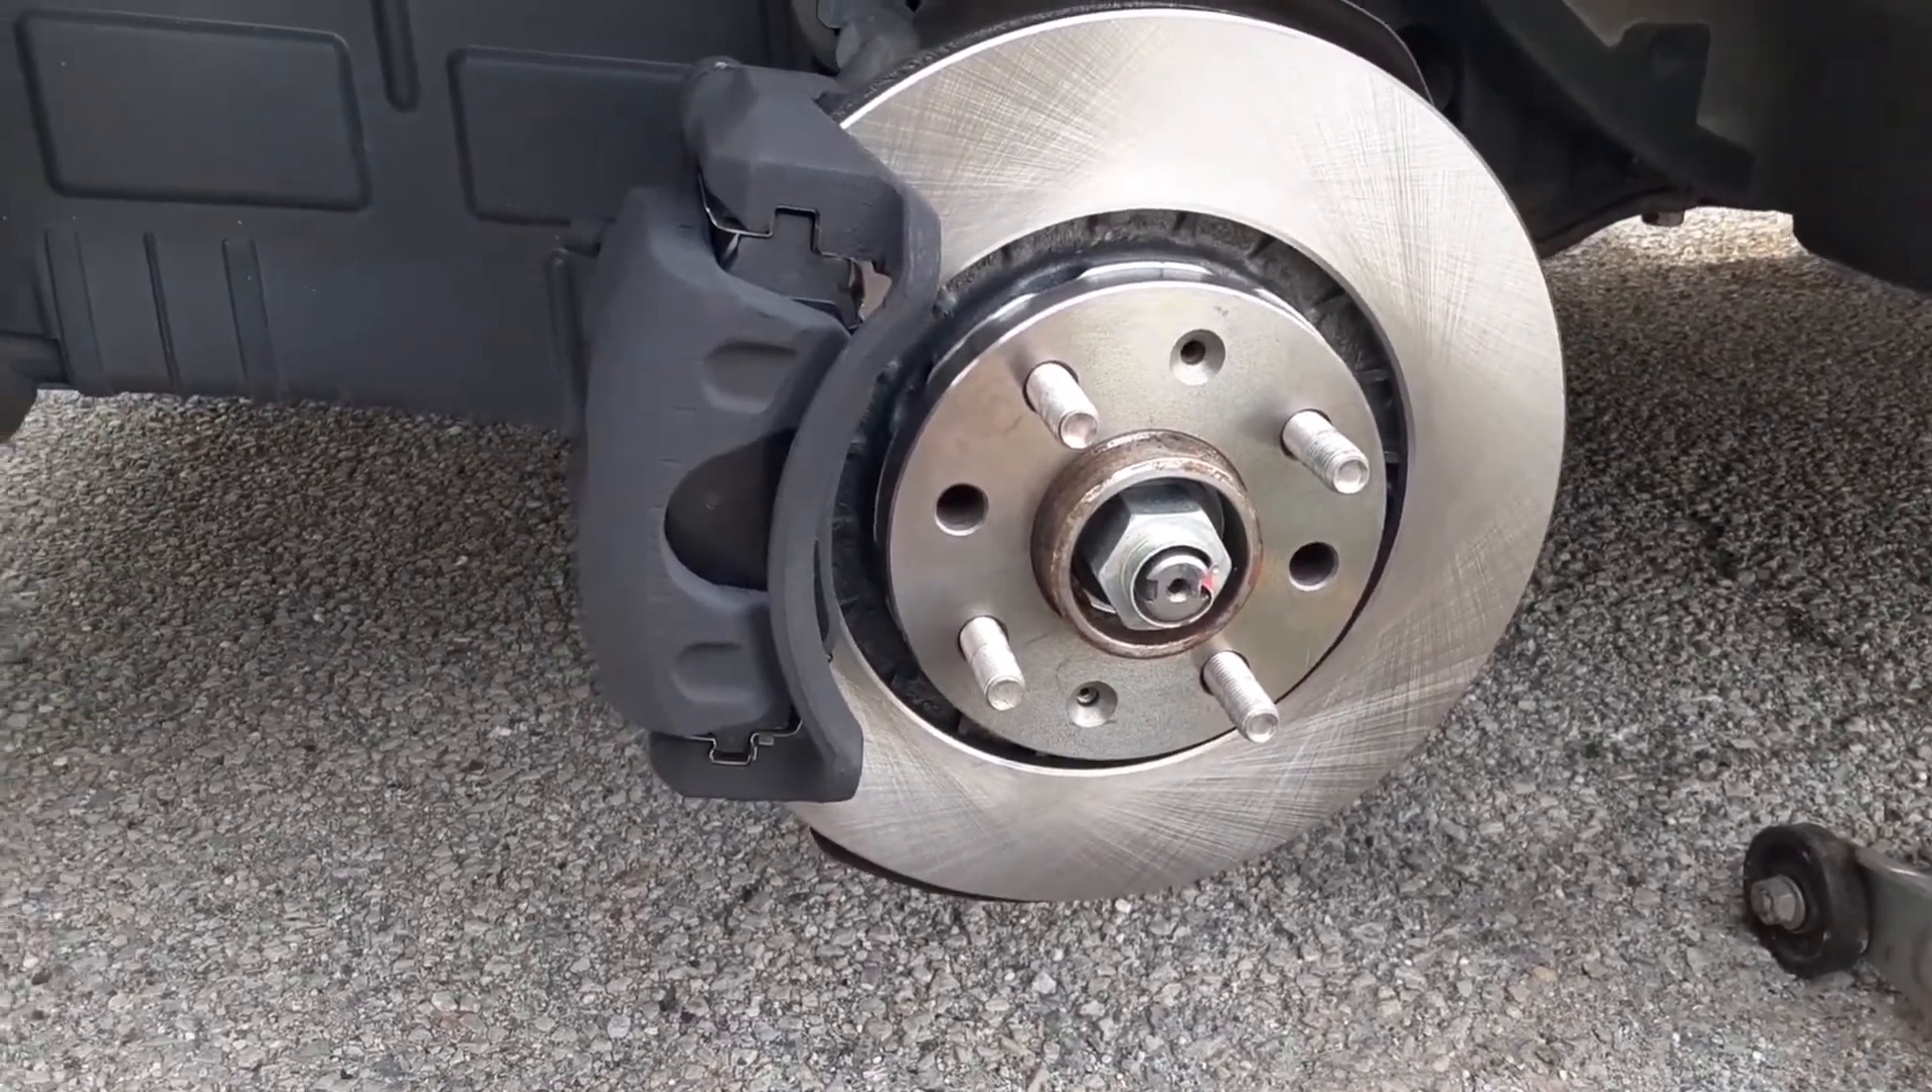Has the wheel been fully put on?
No.